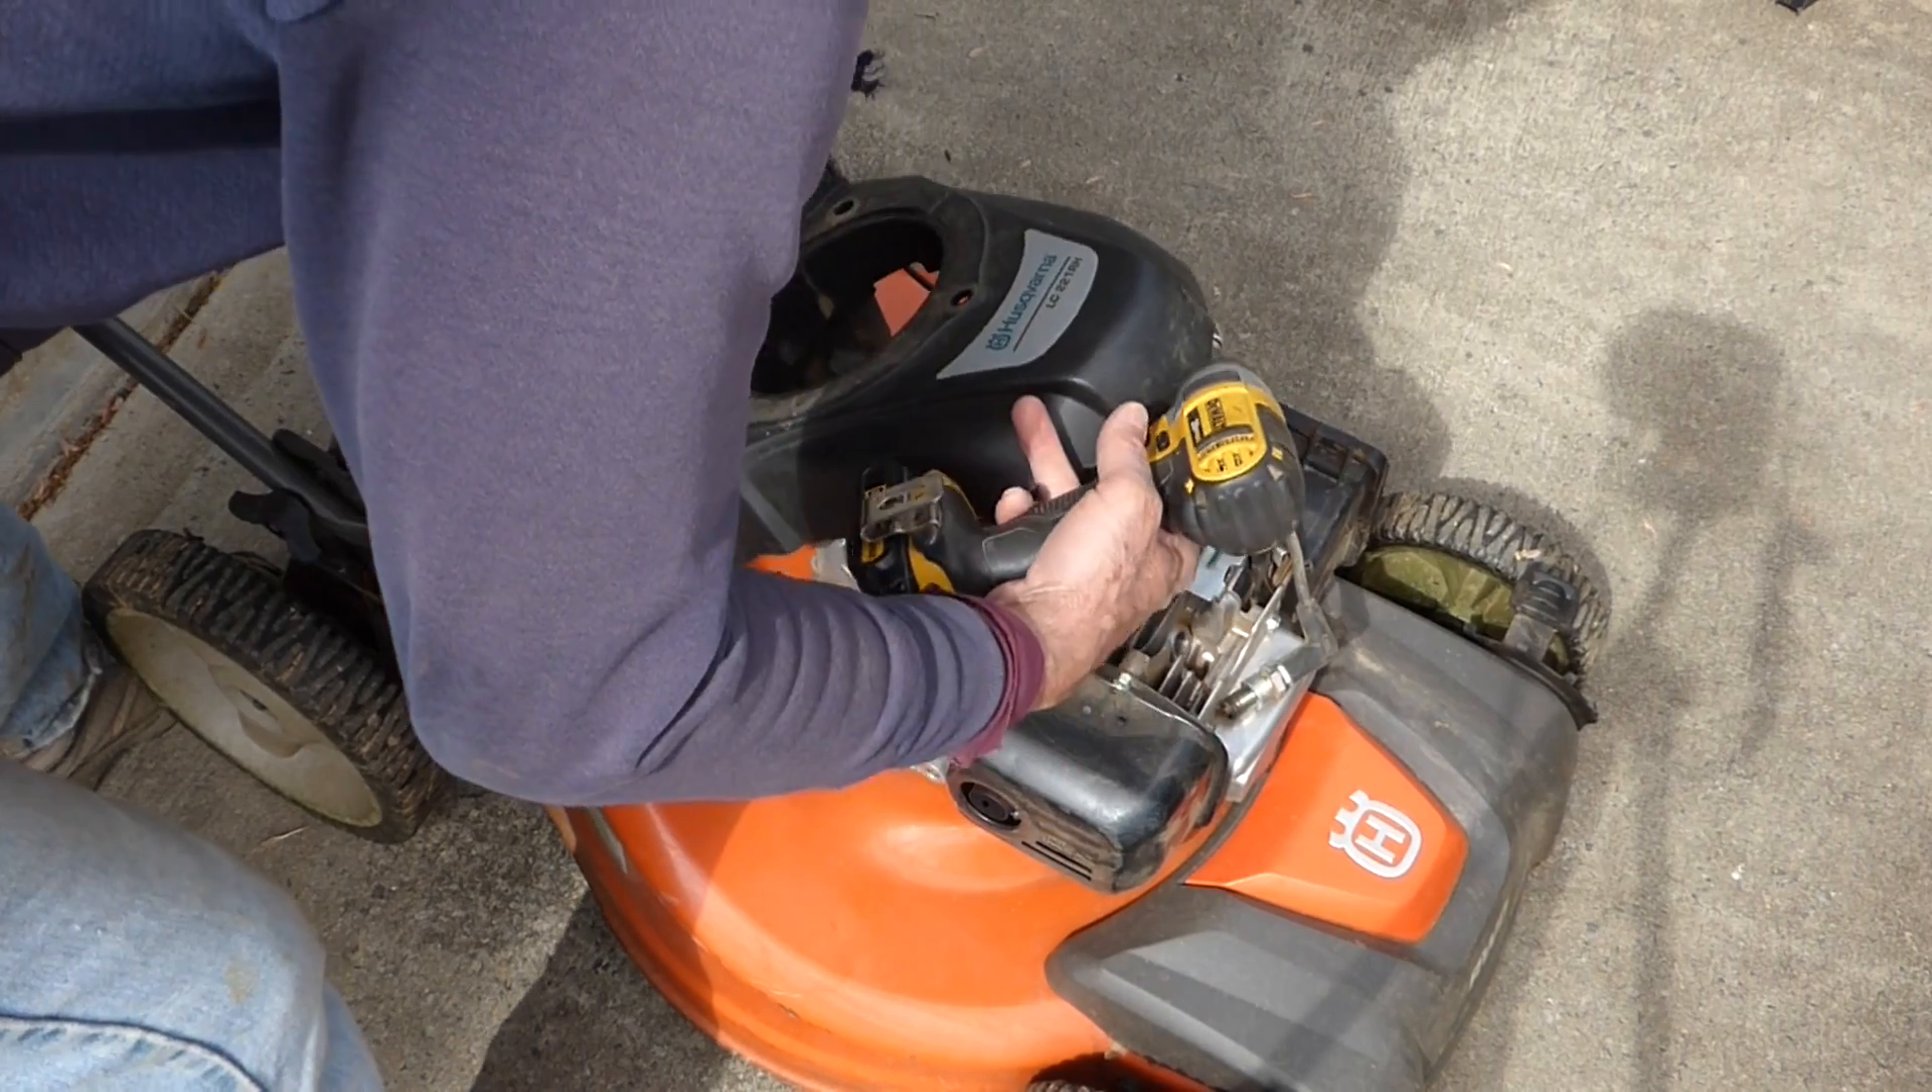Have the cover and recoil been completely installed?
No.